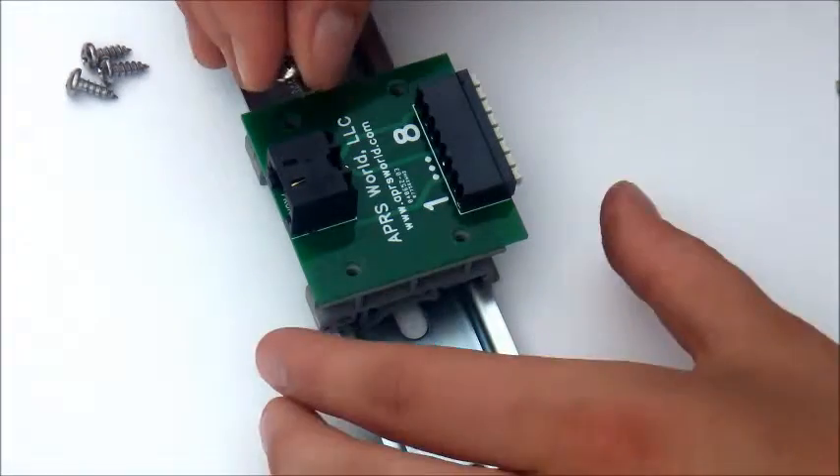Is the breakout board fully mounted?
No.